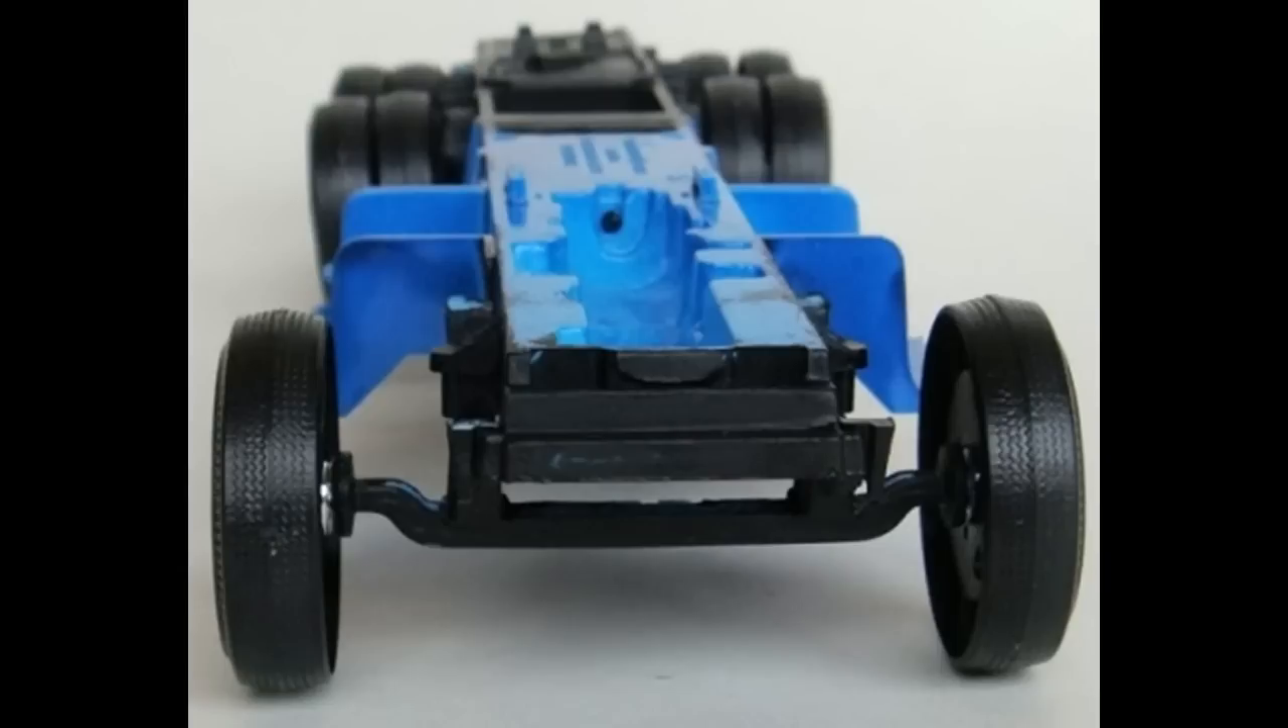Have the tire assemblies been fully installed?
Yes.